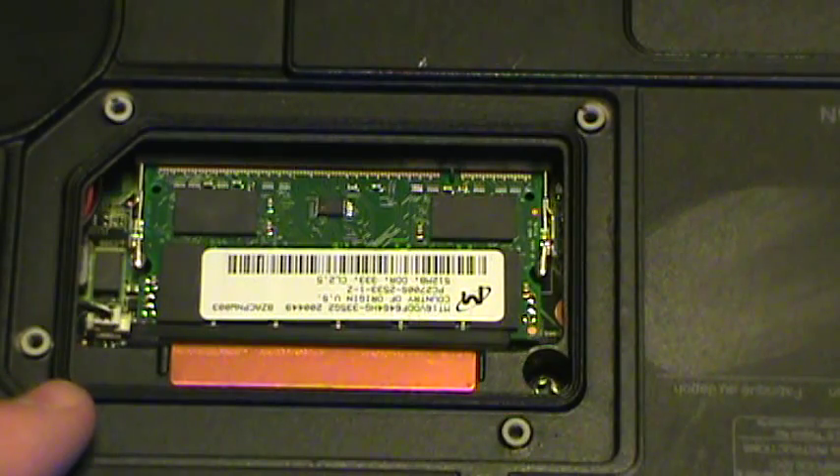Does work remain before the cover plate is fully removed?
No.